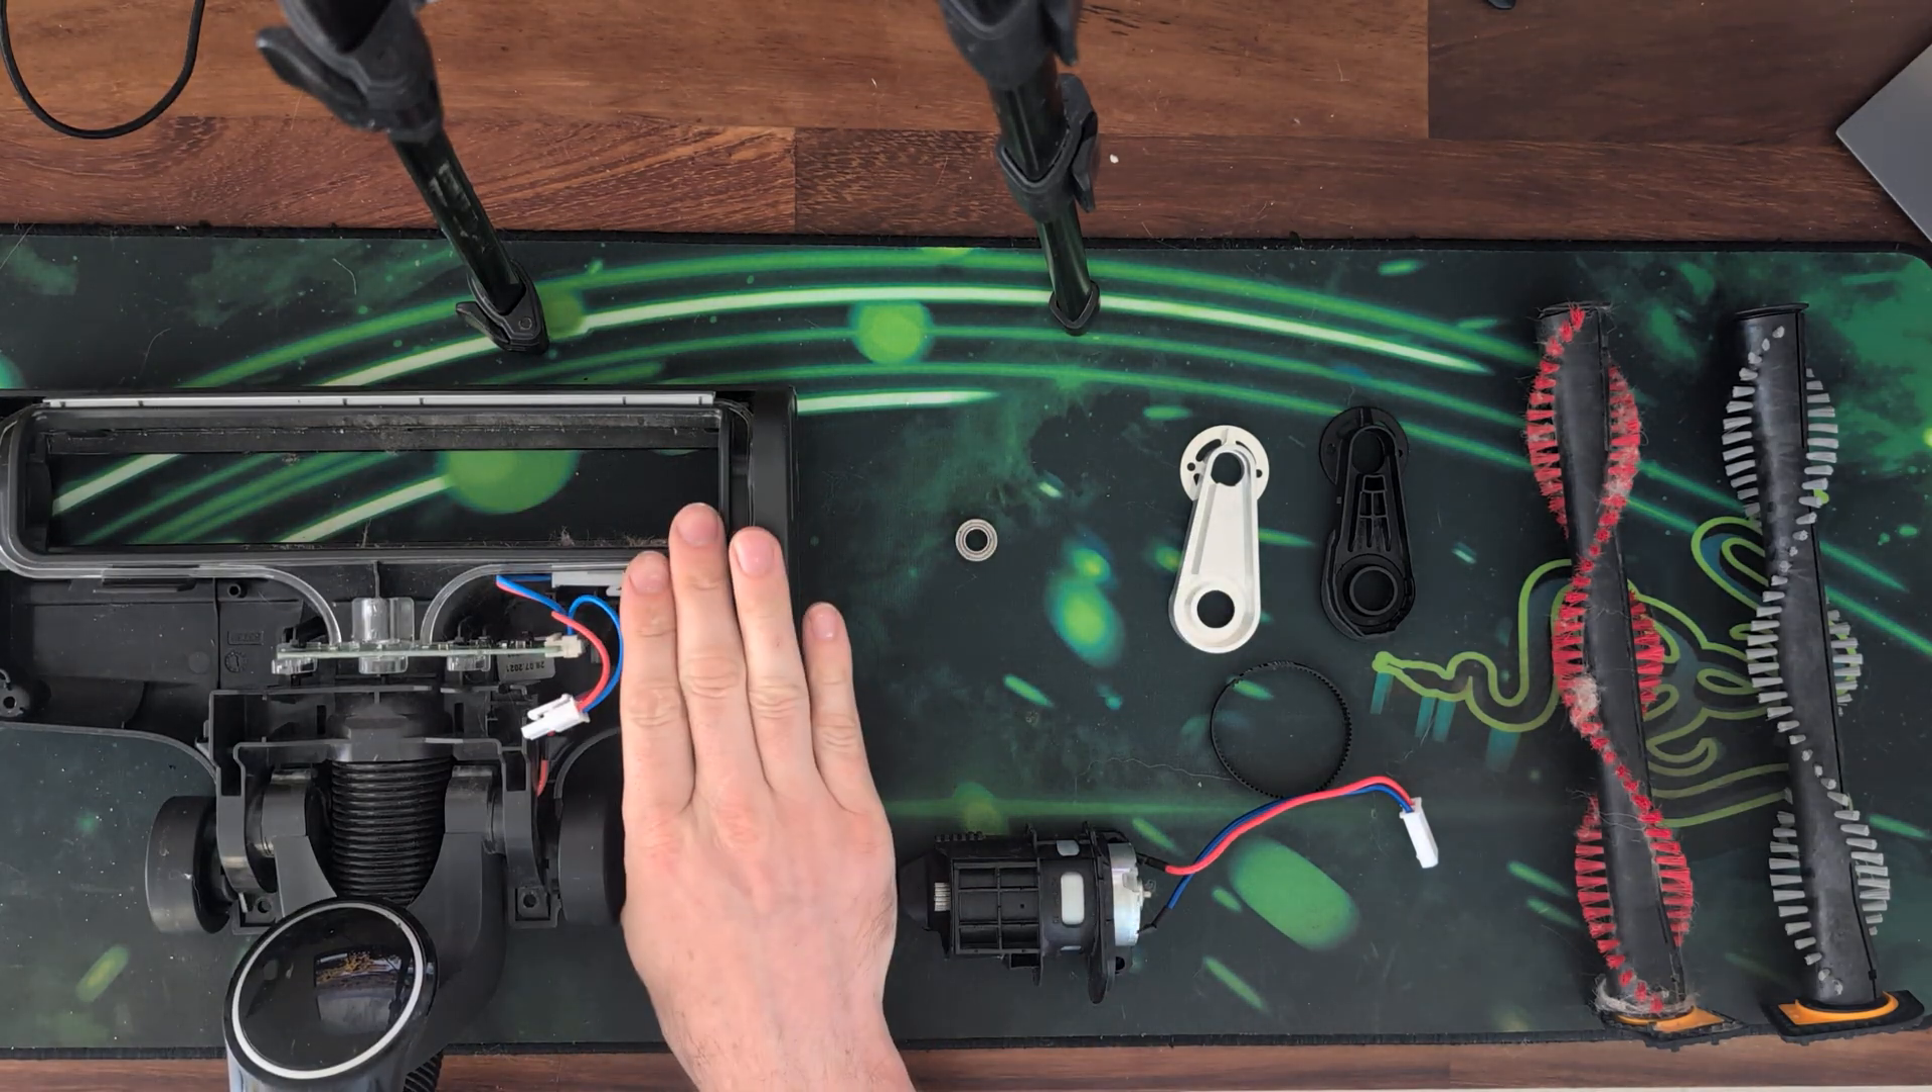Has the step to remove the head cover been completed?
Yes.